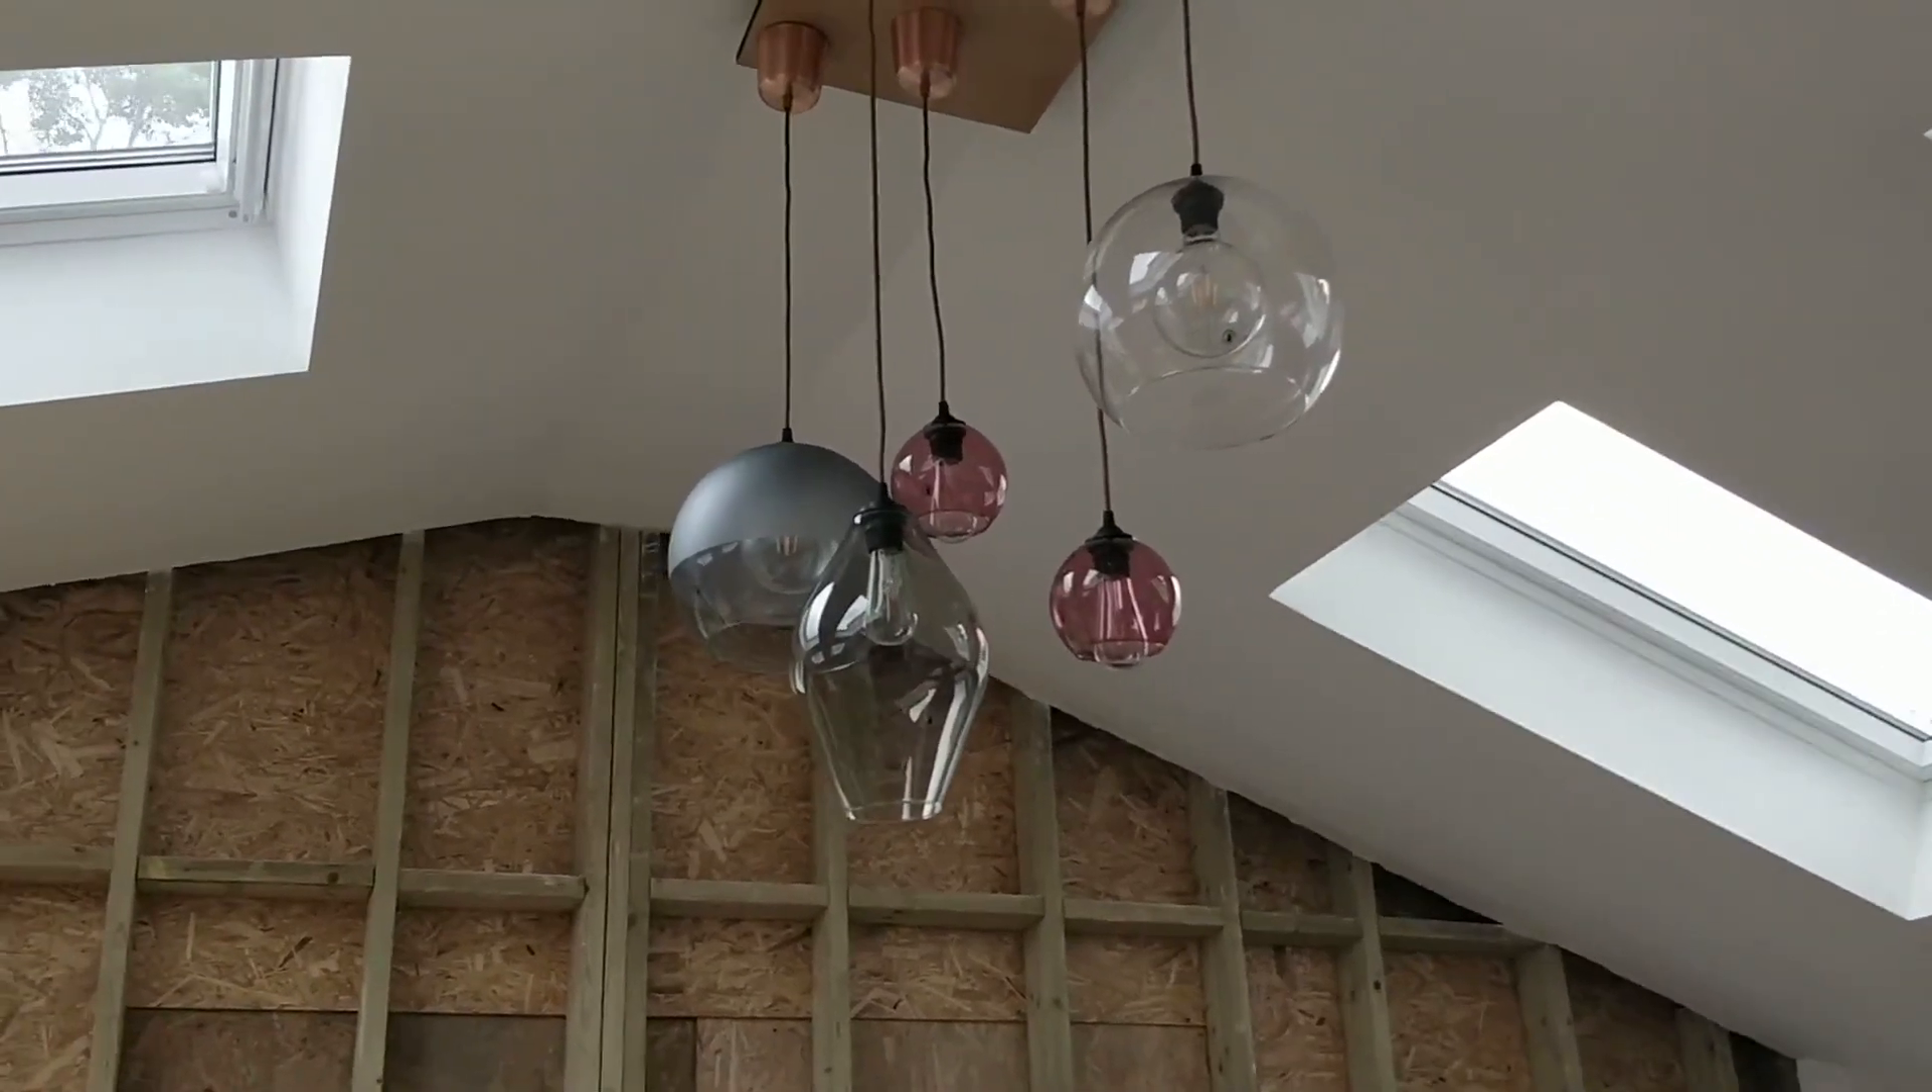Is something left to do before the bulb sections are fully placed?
No.